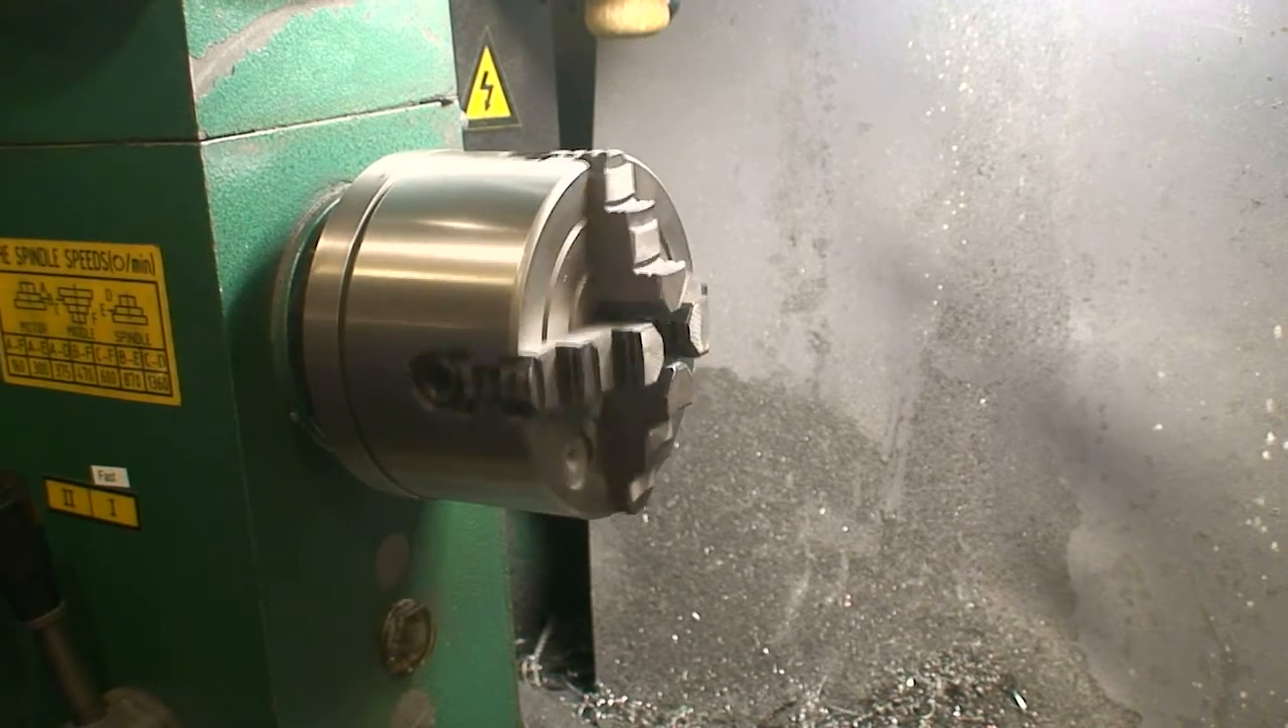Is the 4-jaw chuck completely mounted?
Yes.